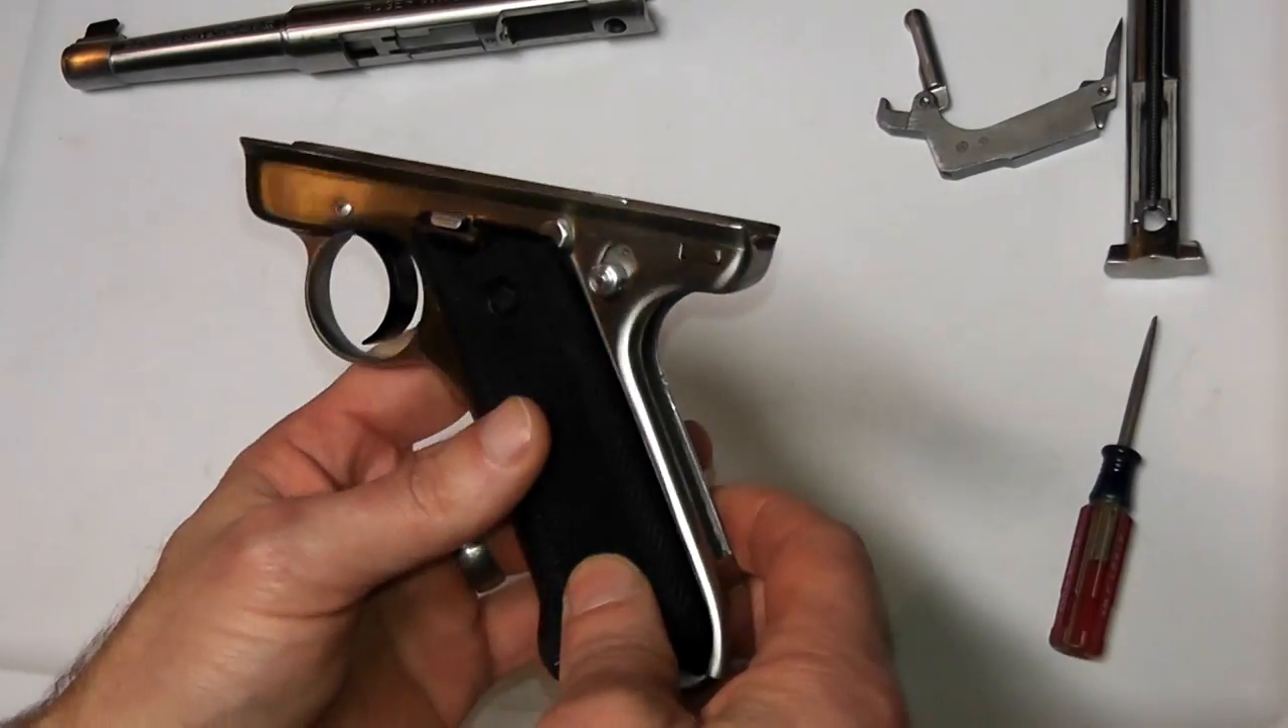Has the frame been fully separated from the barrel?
Yes.